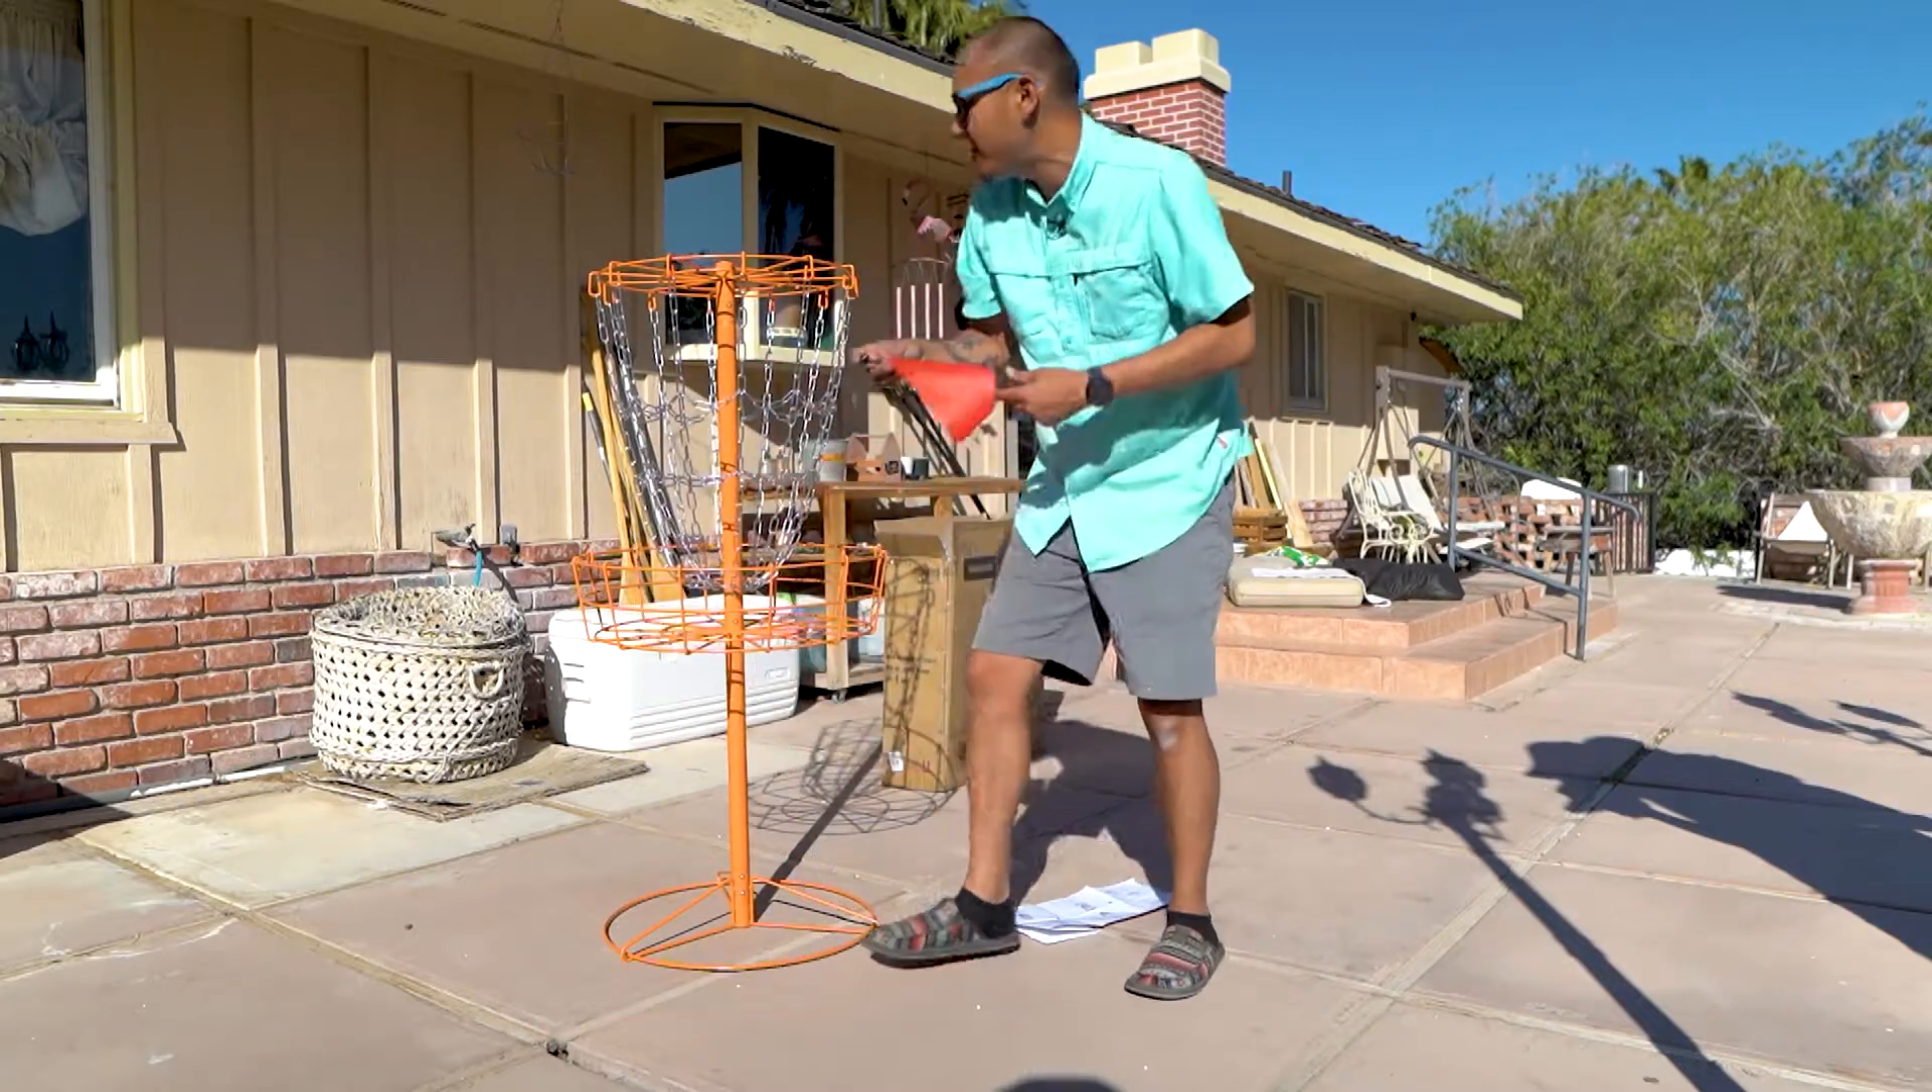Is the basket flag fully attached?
No.